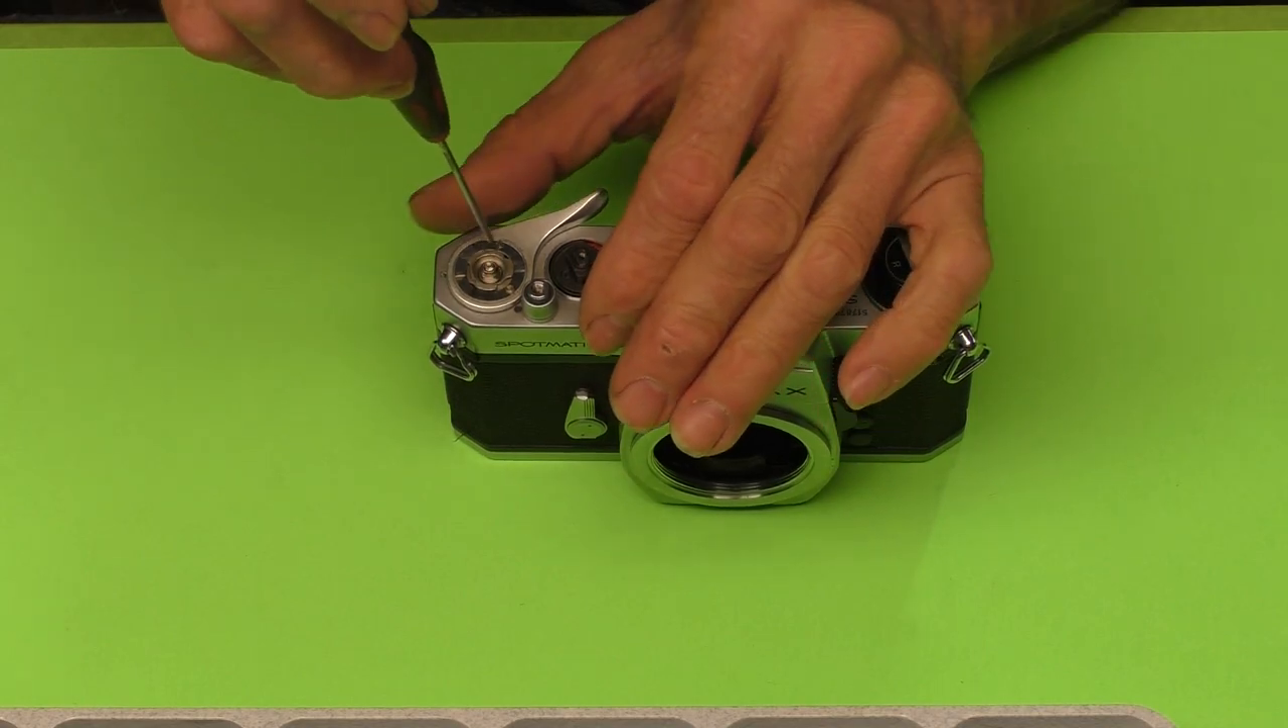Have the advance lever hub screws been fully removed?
No.